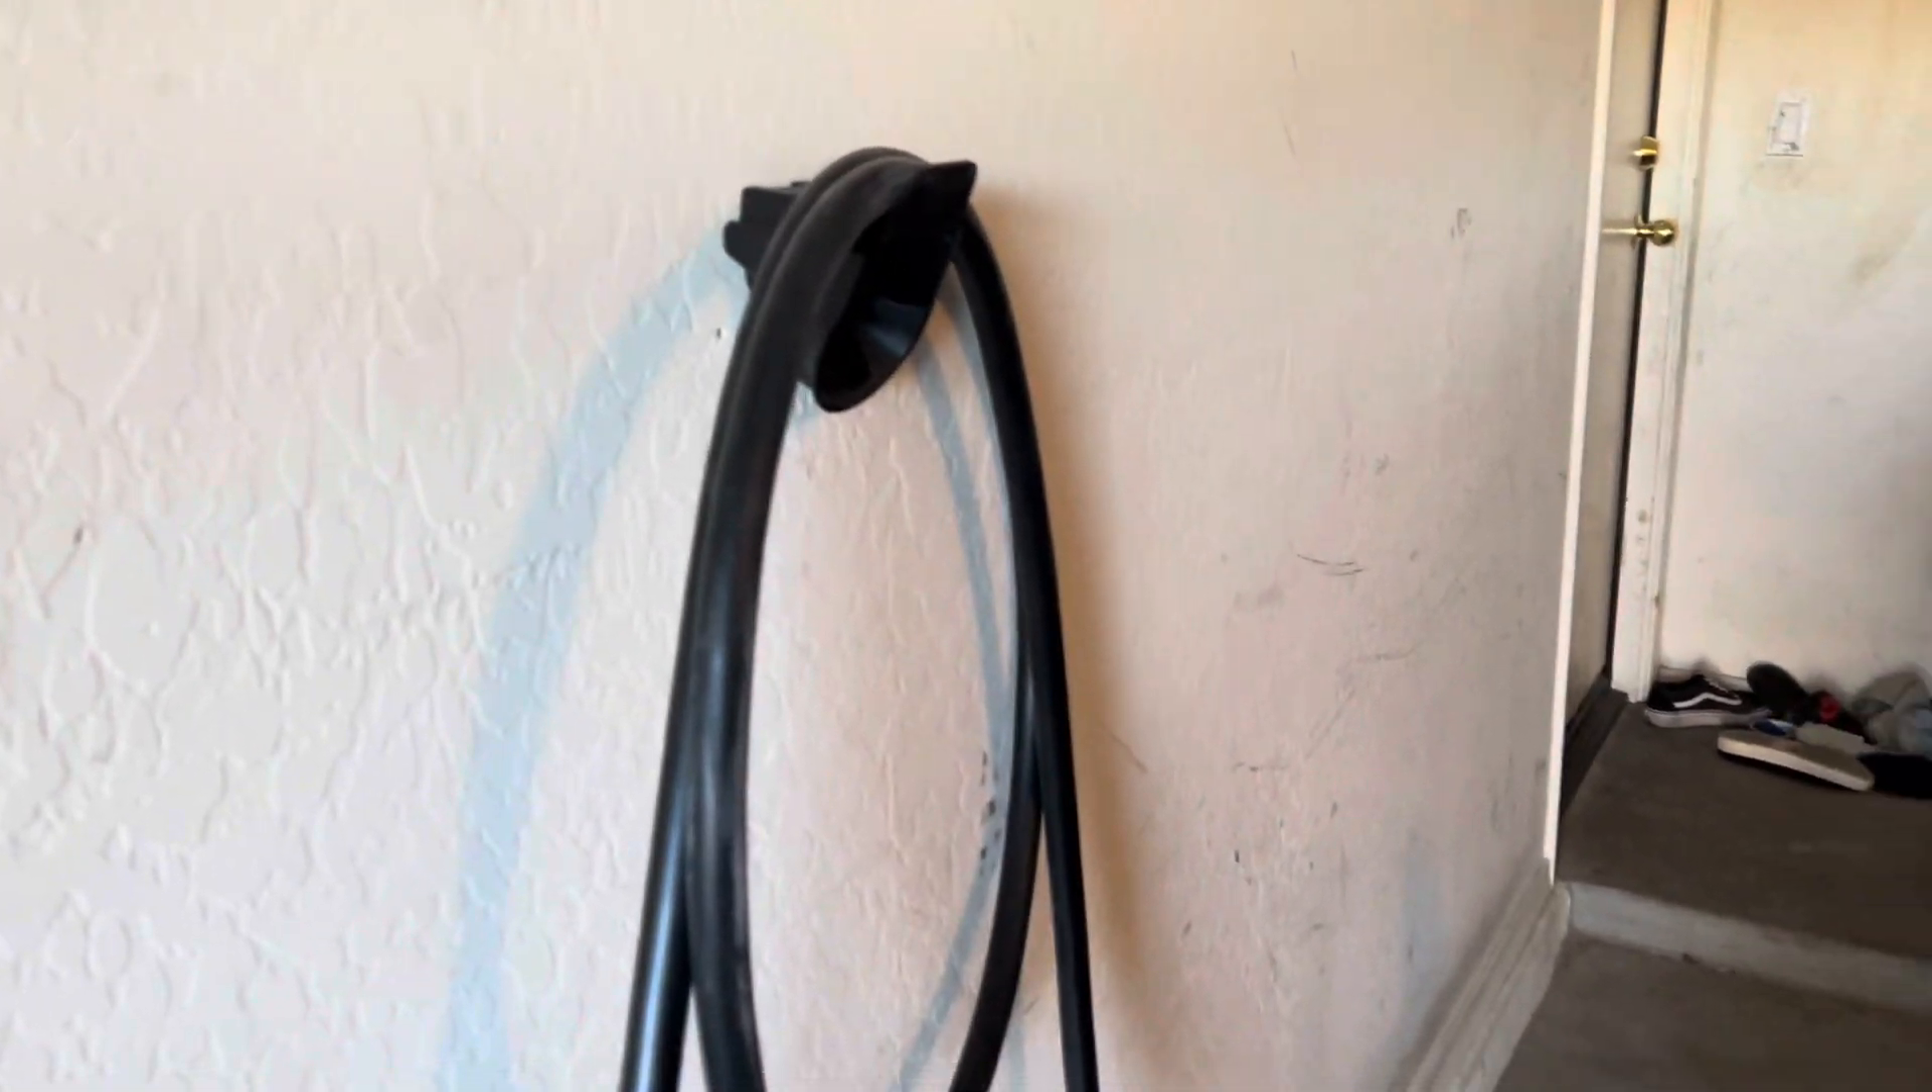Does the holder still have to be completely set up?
No.